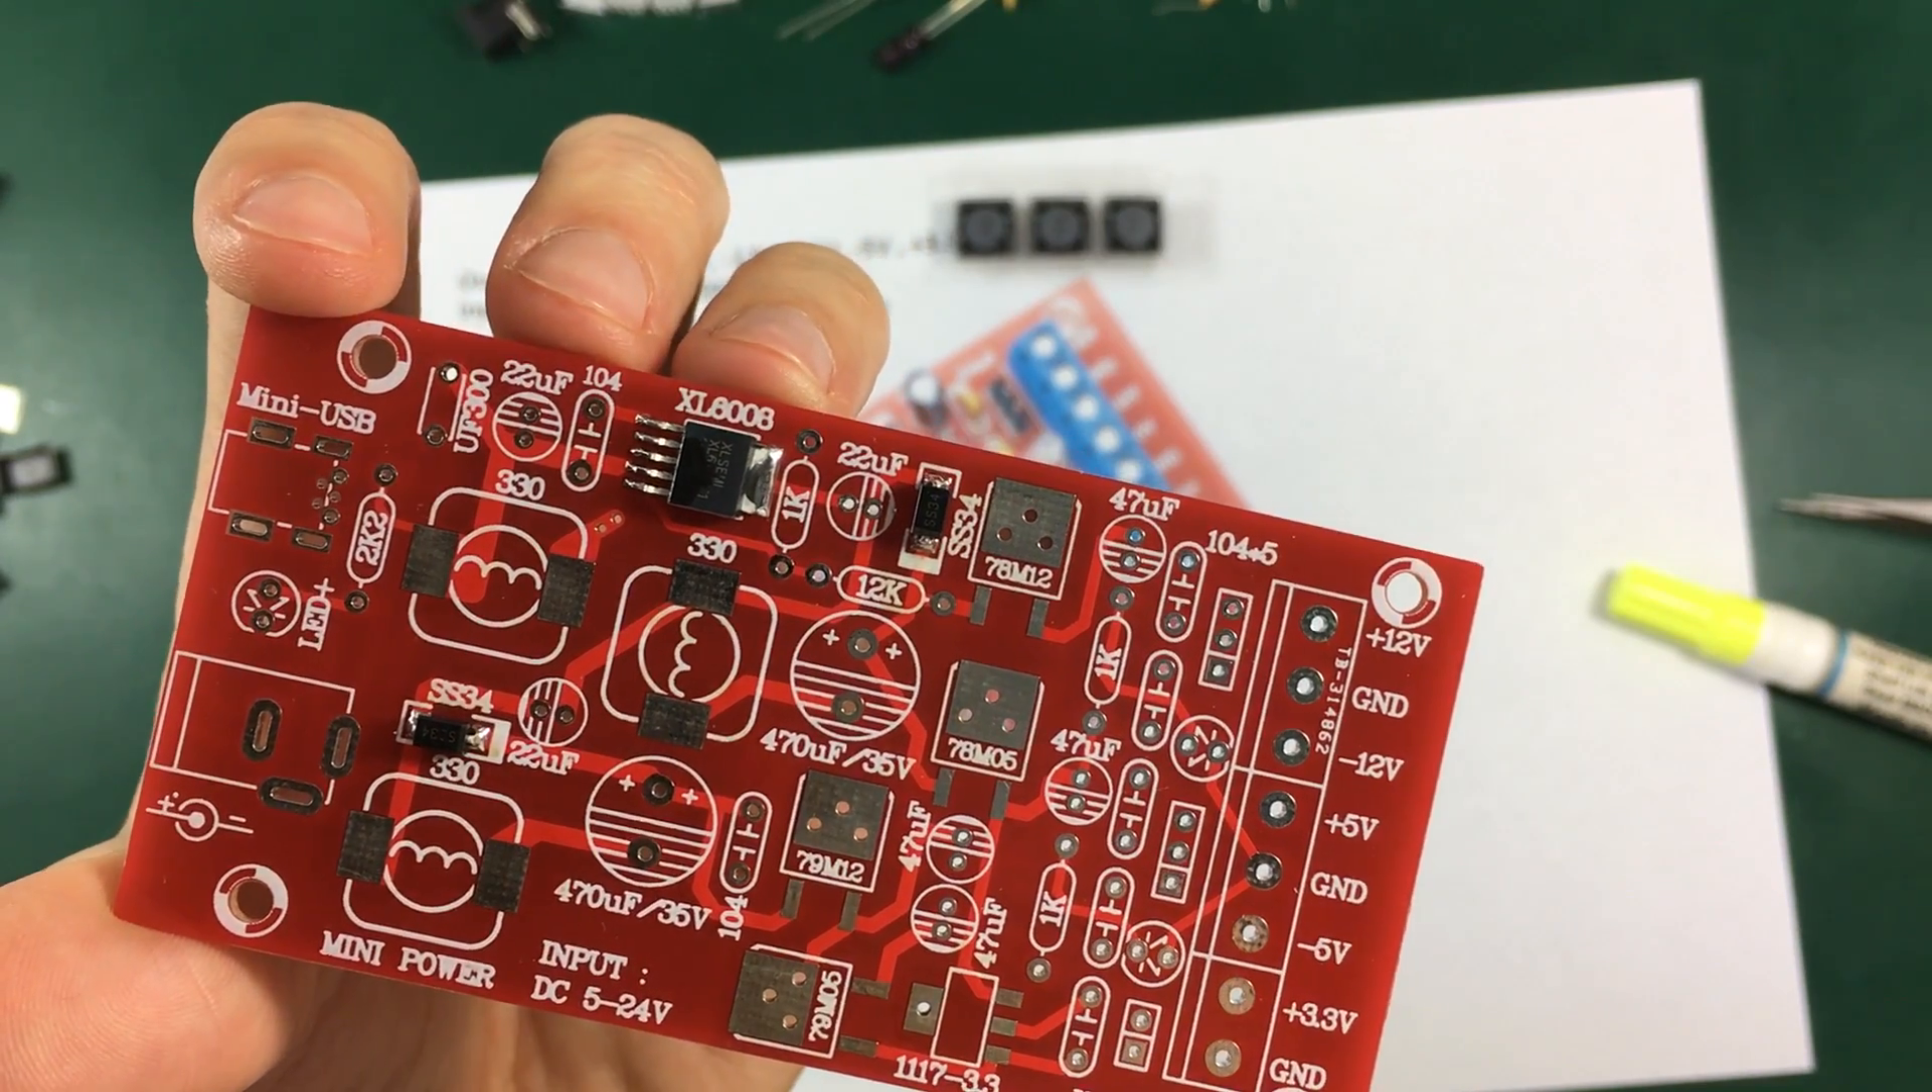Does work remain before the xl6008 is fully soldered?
No.